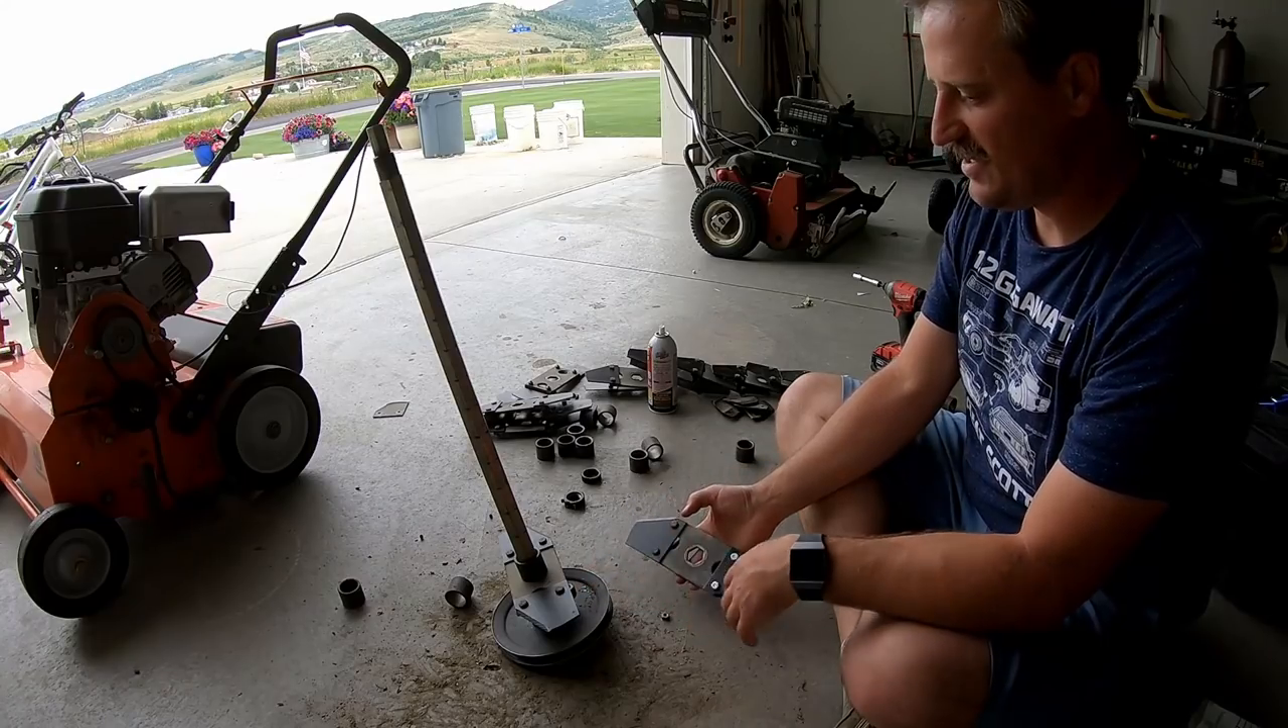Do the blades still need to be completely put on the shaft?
Yes.